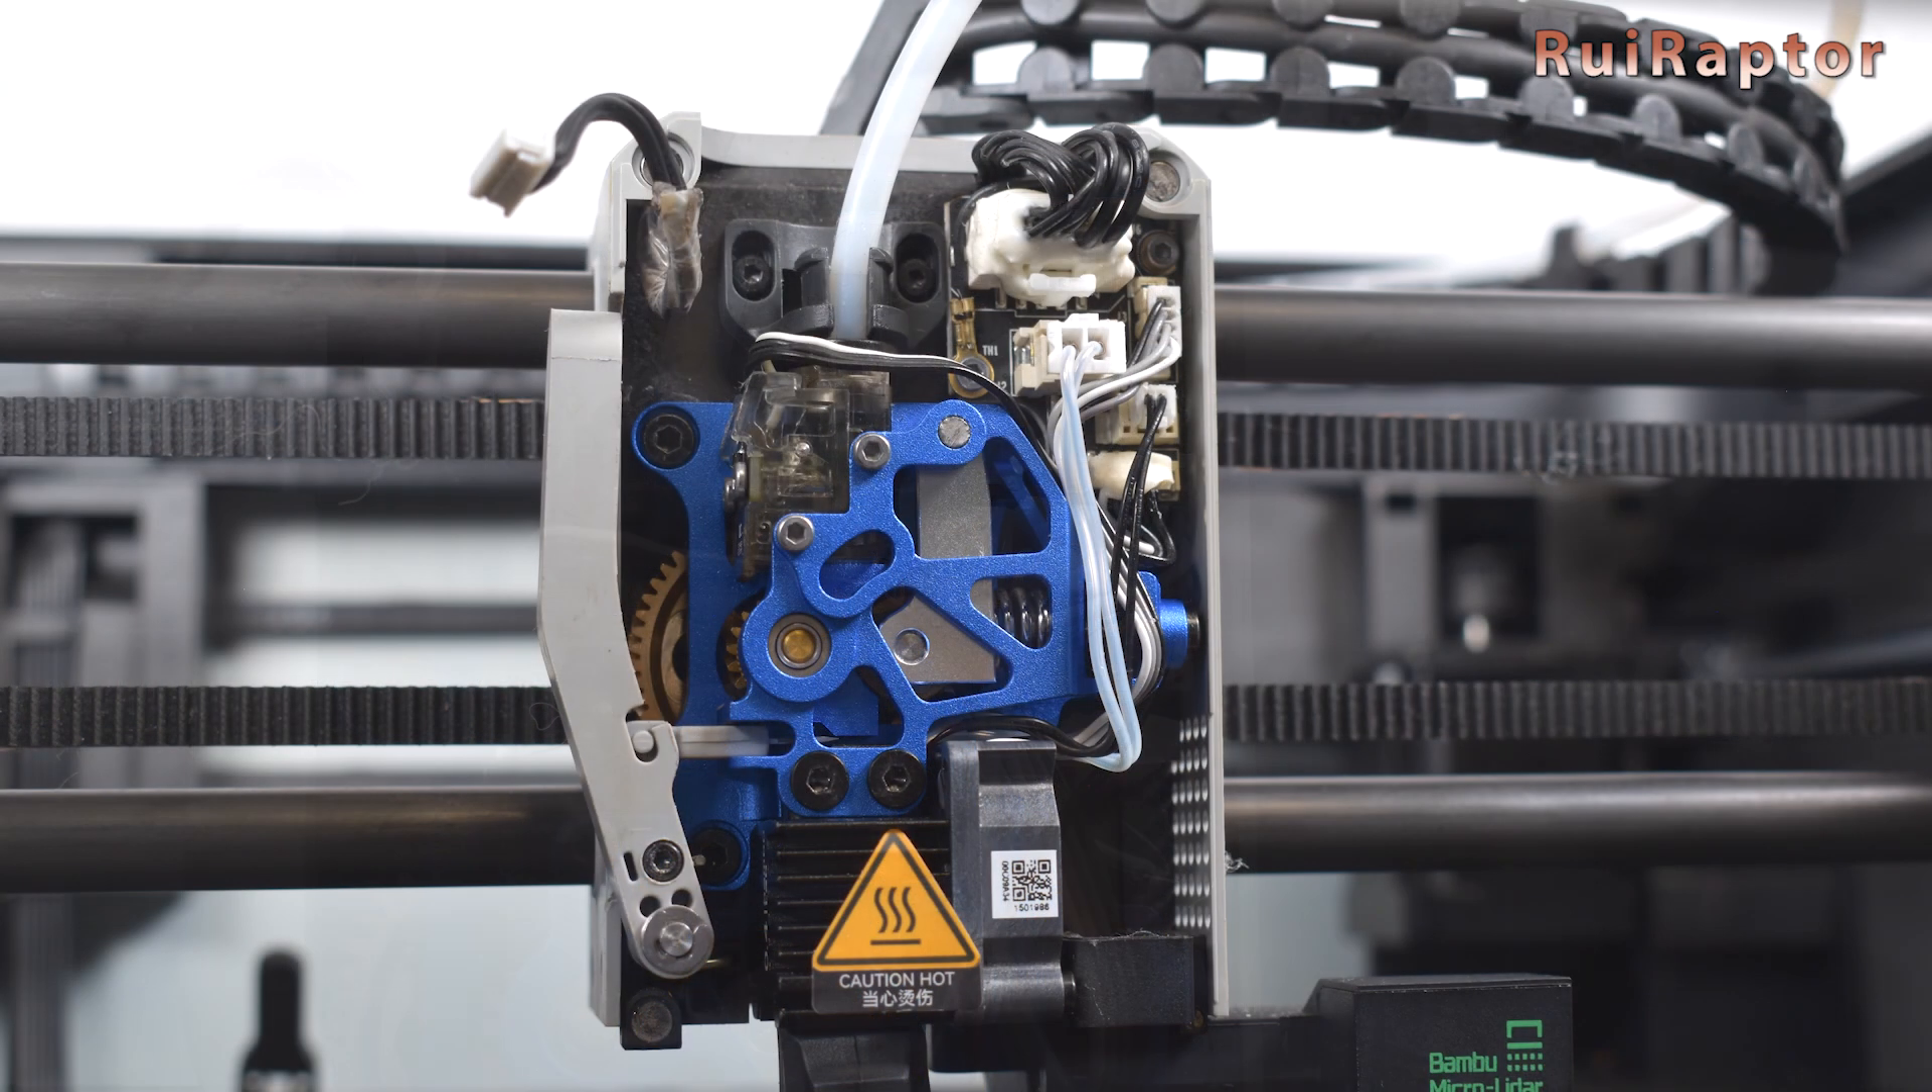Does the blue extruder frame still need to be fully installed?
No.